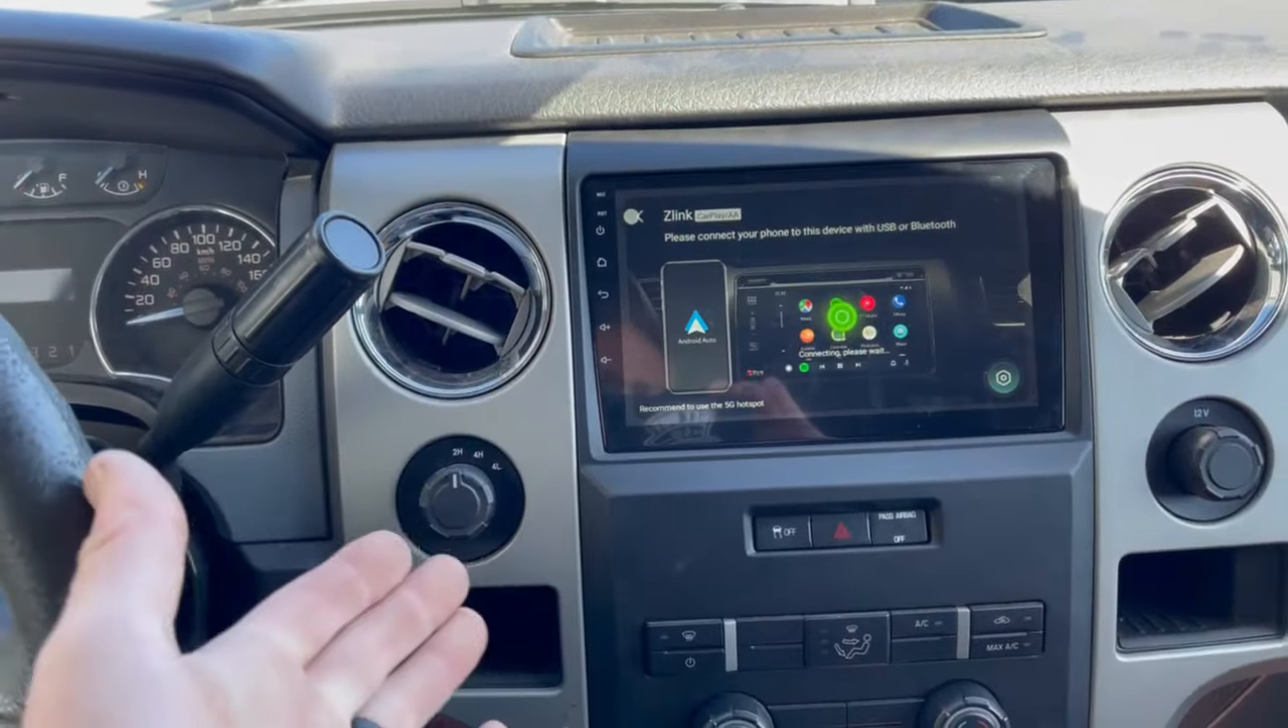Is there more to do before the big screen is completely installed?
No.